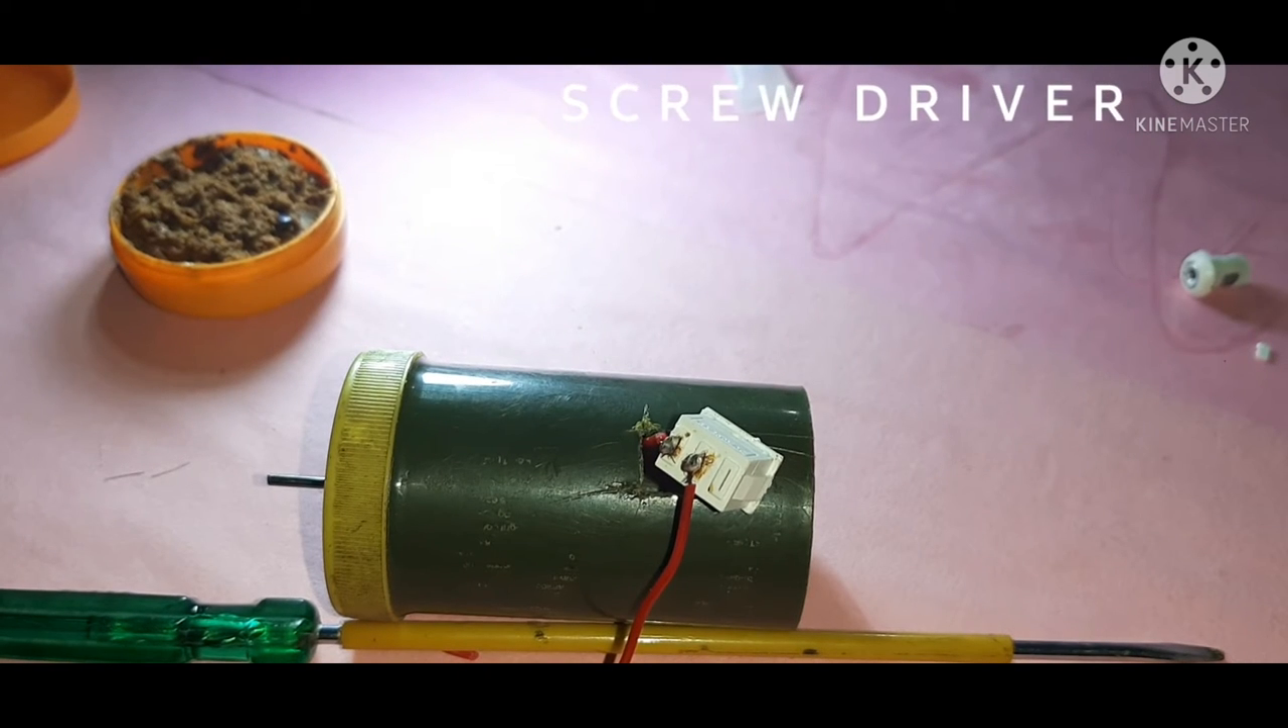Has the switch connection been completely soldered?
Yes.